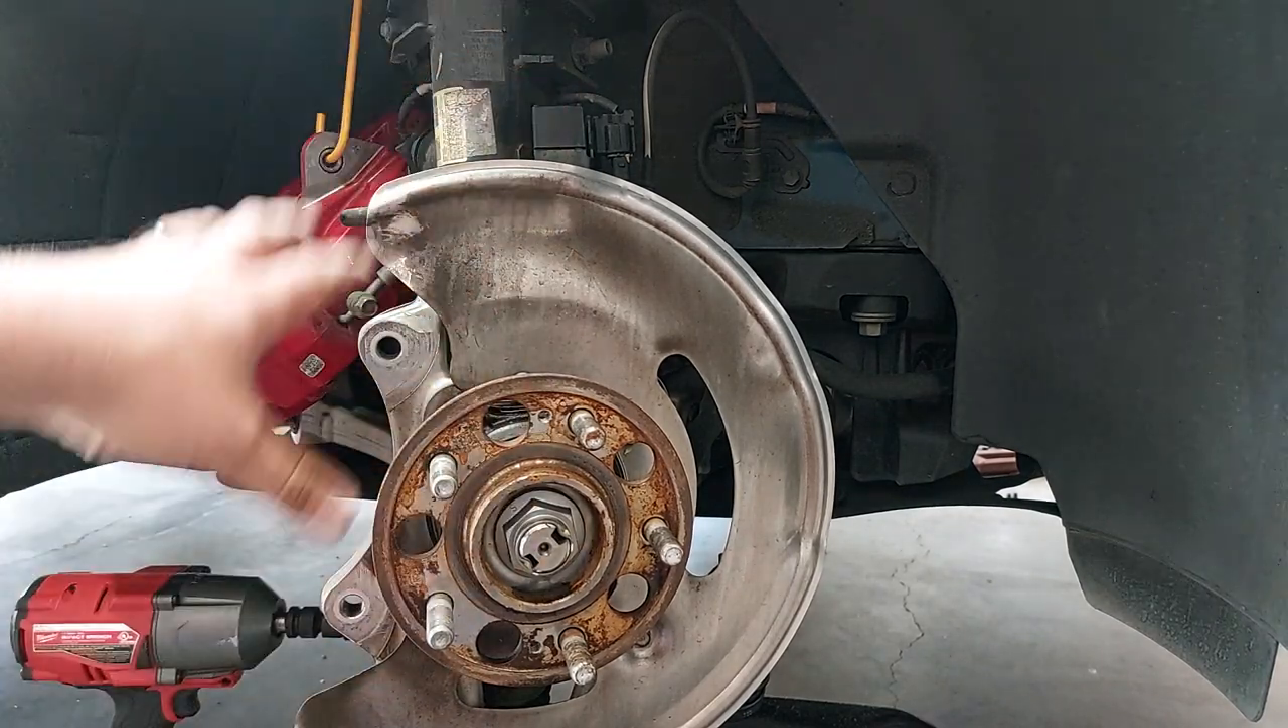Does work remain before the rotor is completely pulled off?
No.